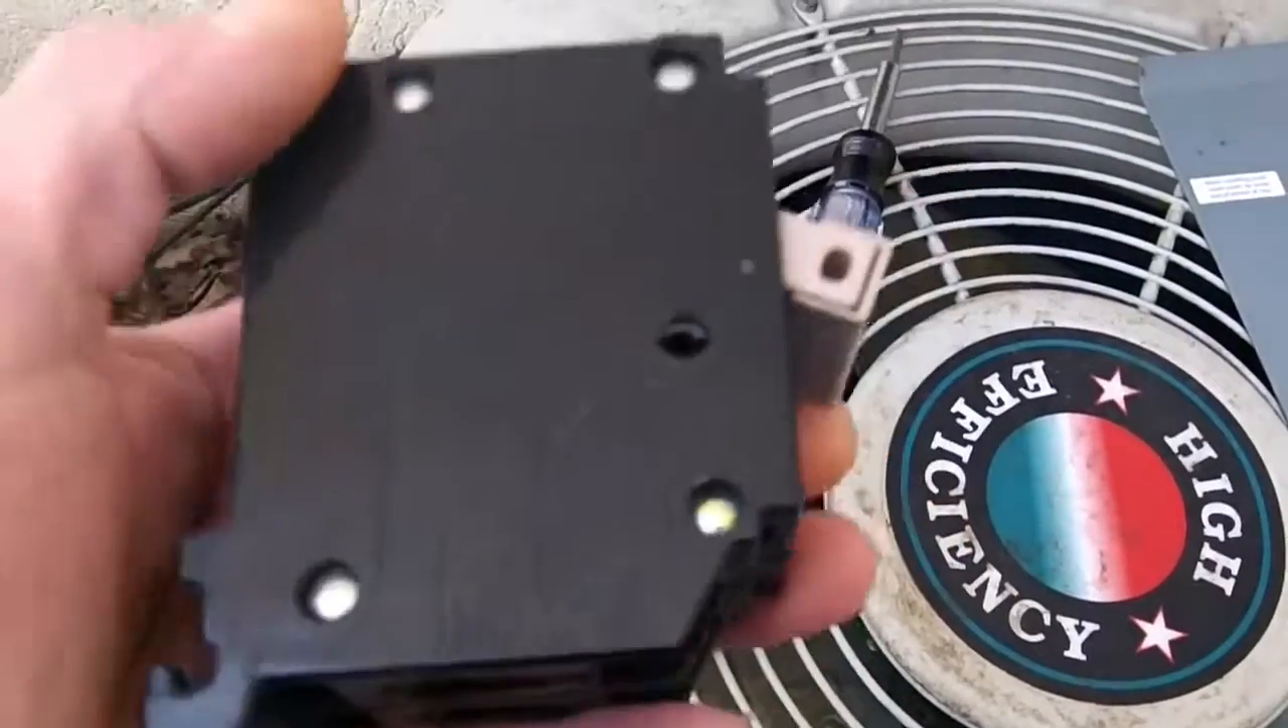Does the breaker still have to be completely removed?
No.